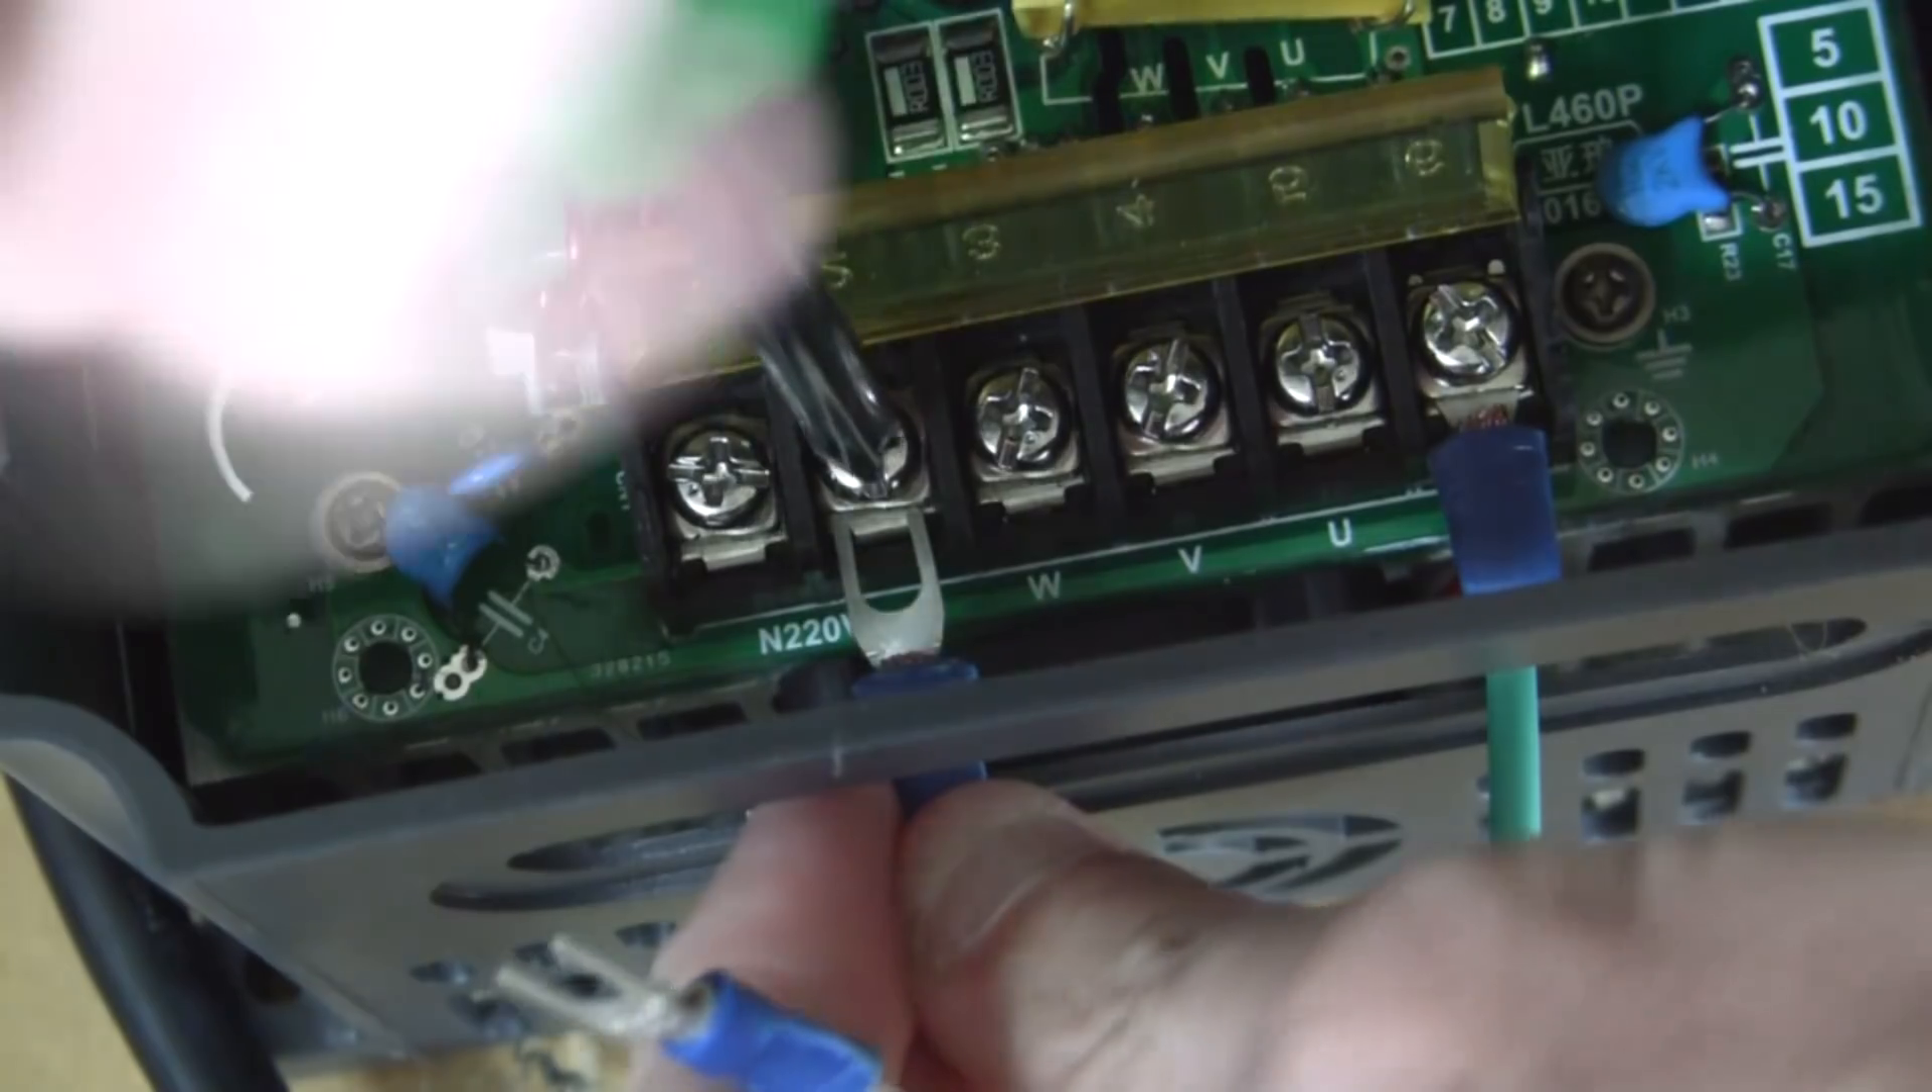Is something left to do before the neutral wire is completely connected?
Yes.